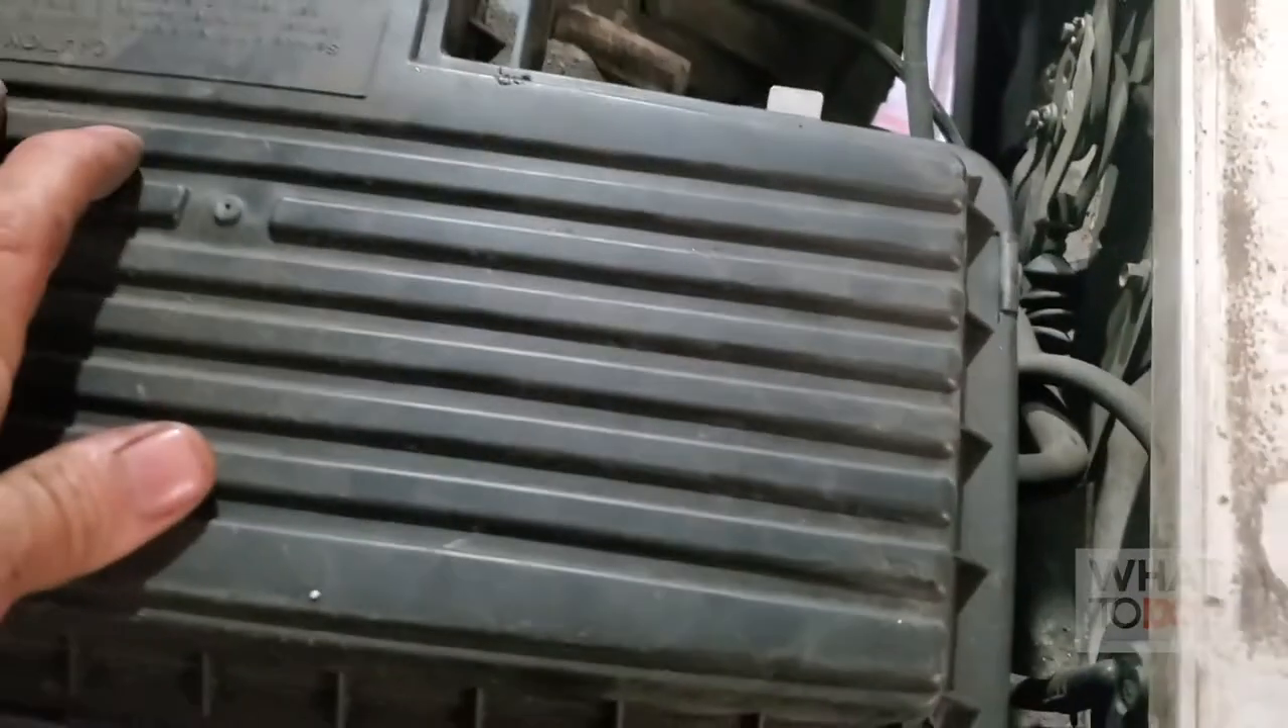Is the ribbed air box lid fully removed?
No.